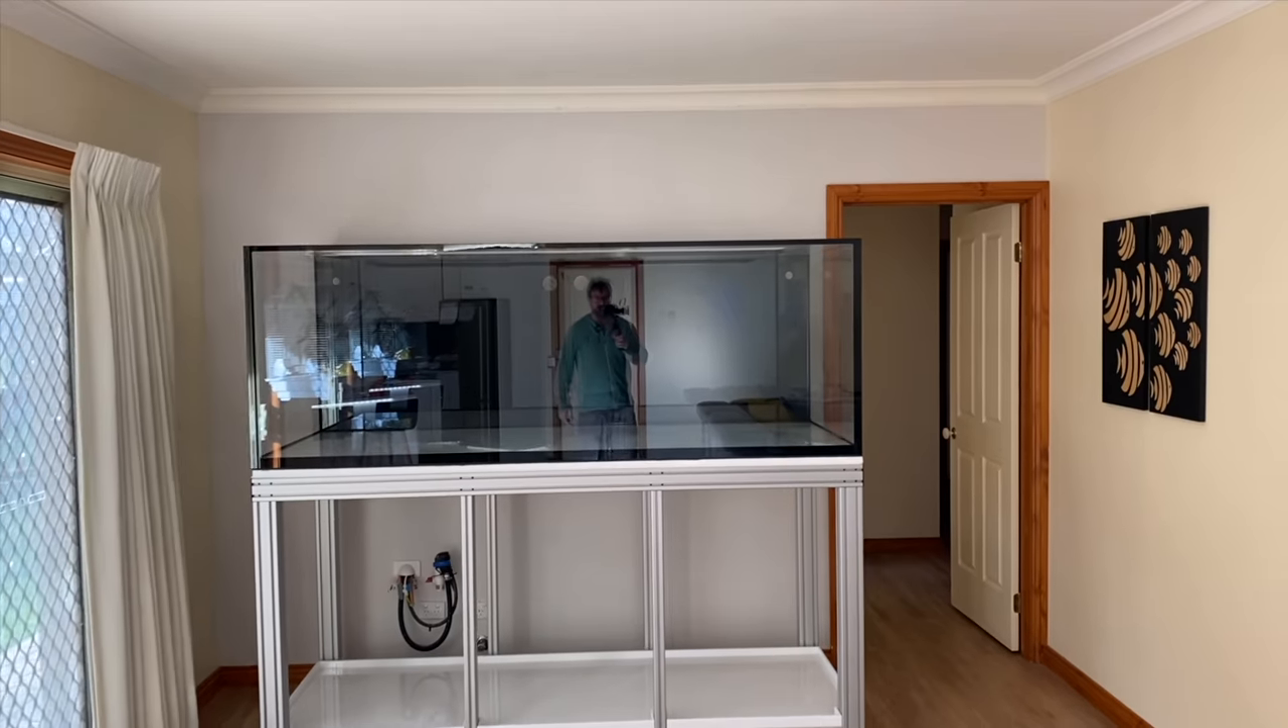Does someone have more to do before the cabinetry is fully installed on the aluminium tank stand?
Yes.